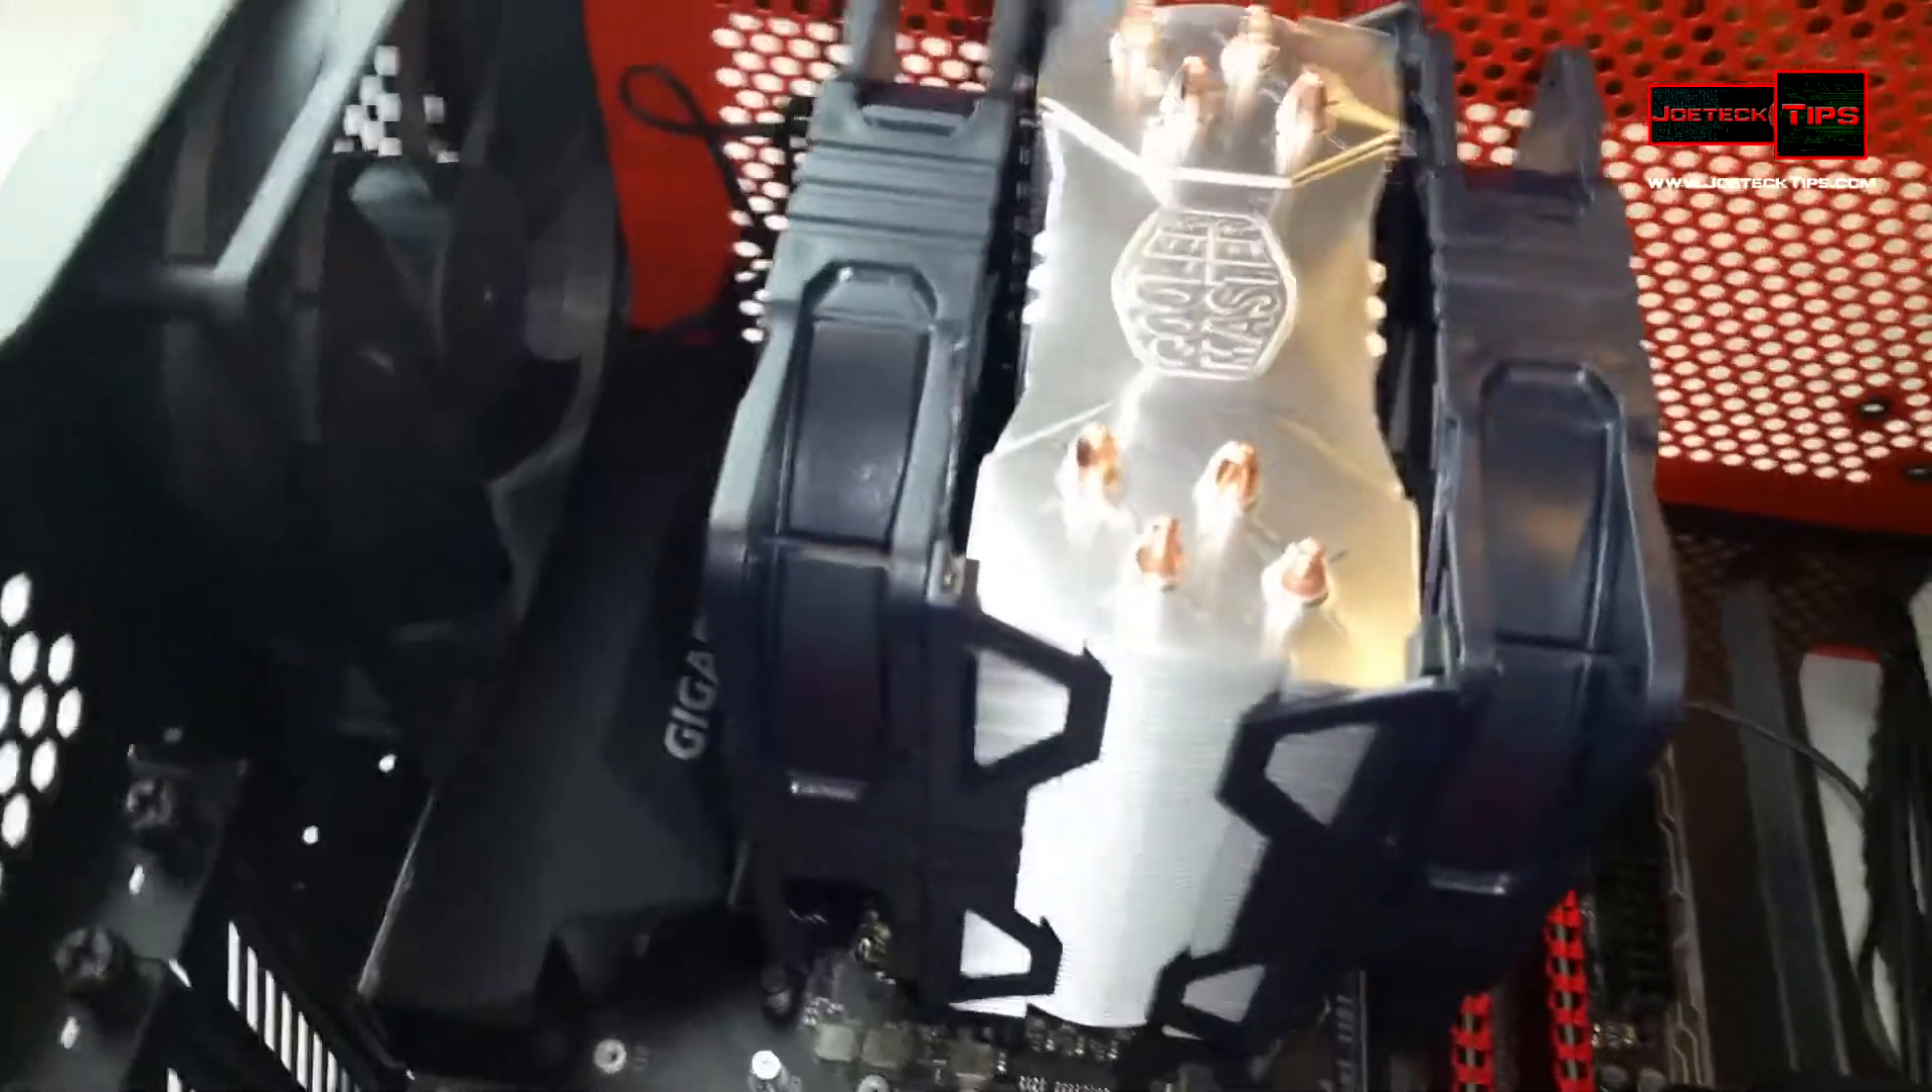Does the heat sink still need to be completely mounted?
No.